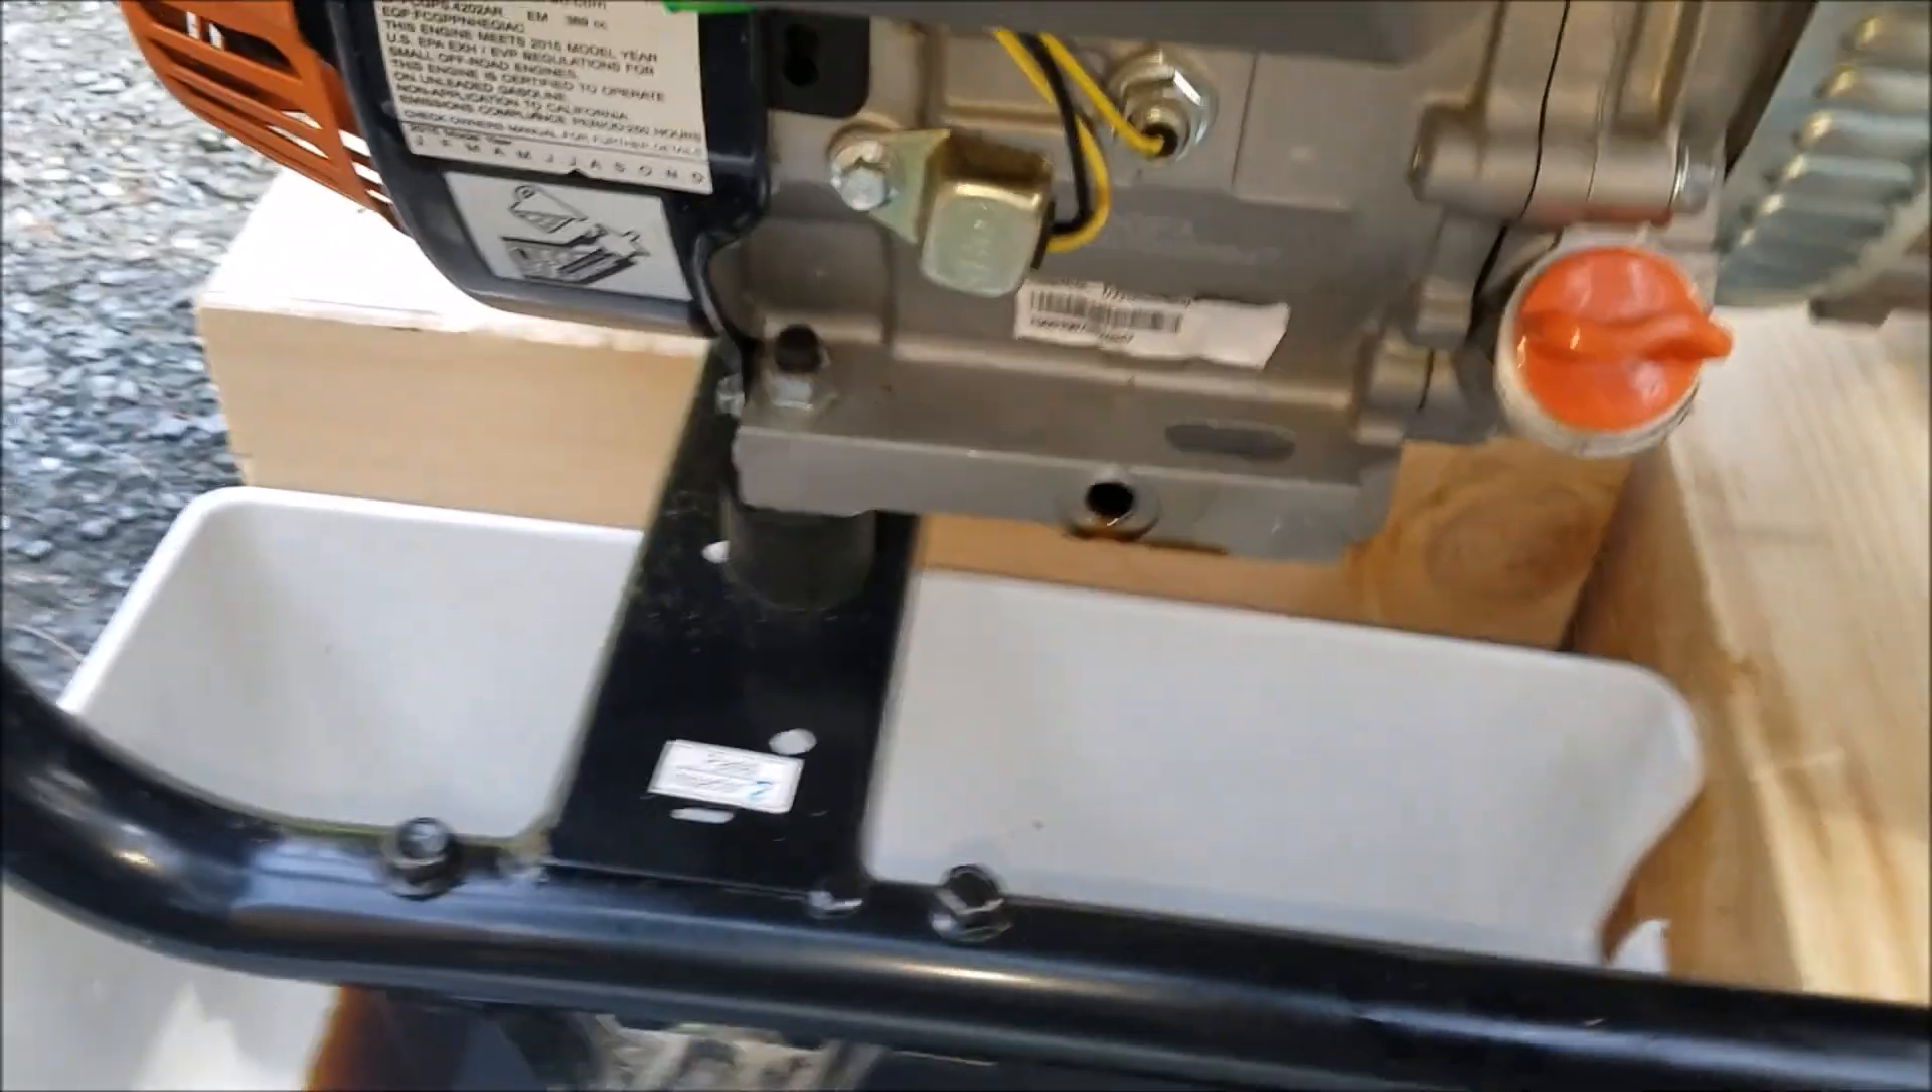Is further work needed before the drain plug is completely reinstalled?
Yes.